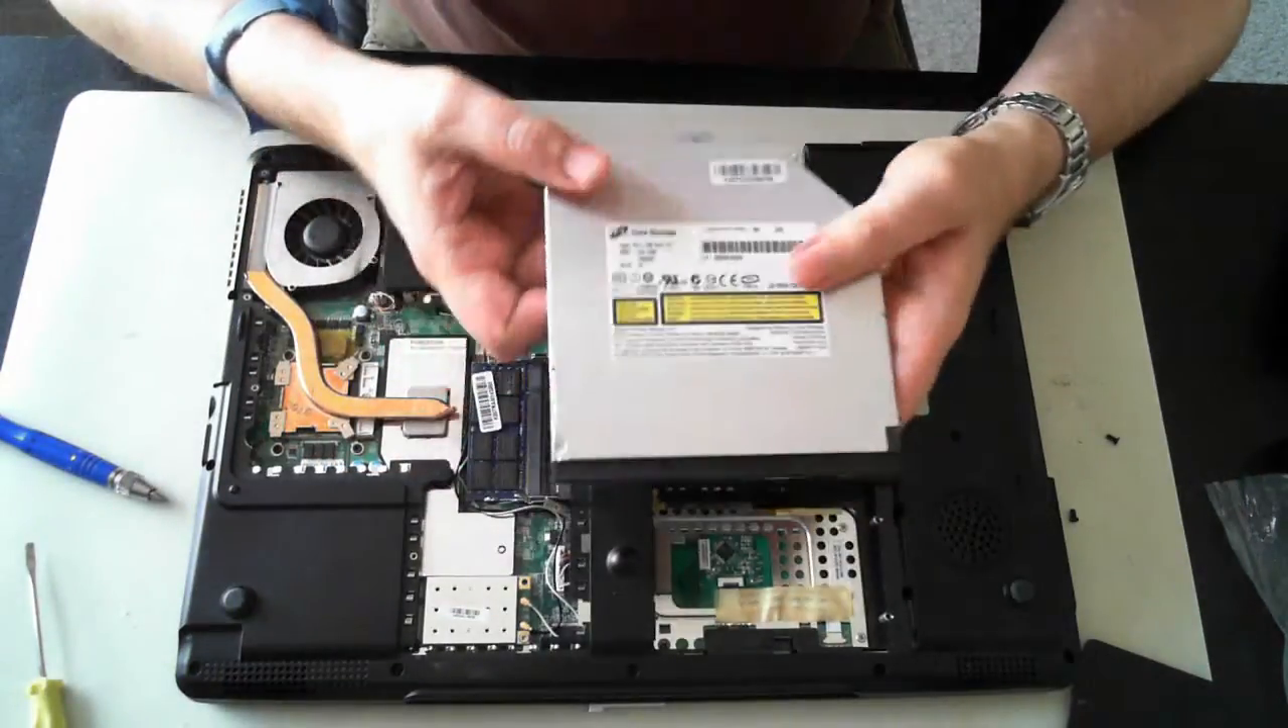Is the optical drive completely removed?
Yes.